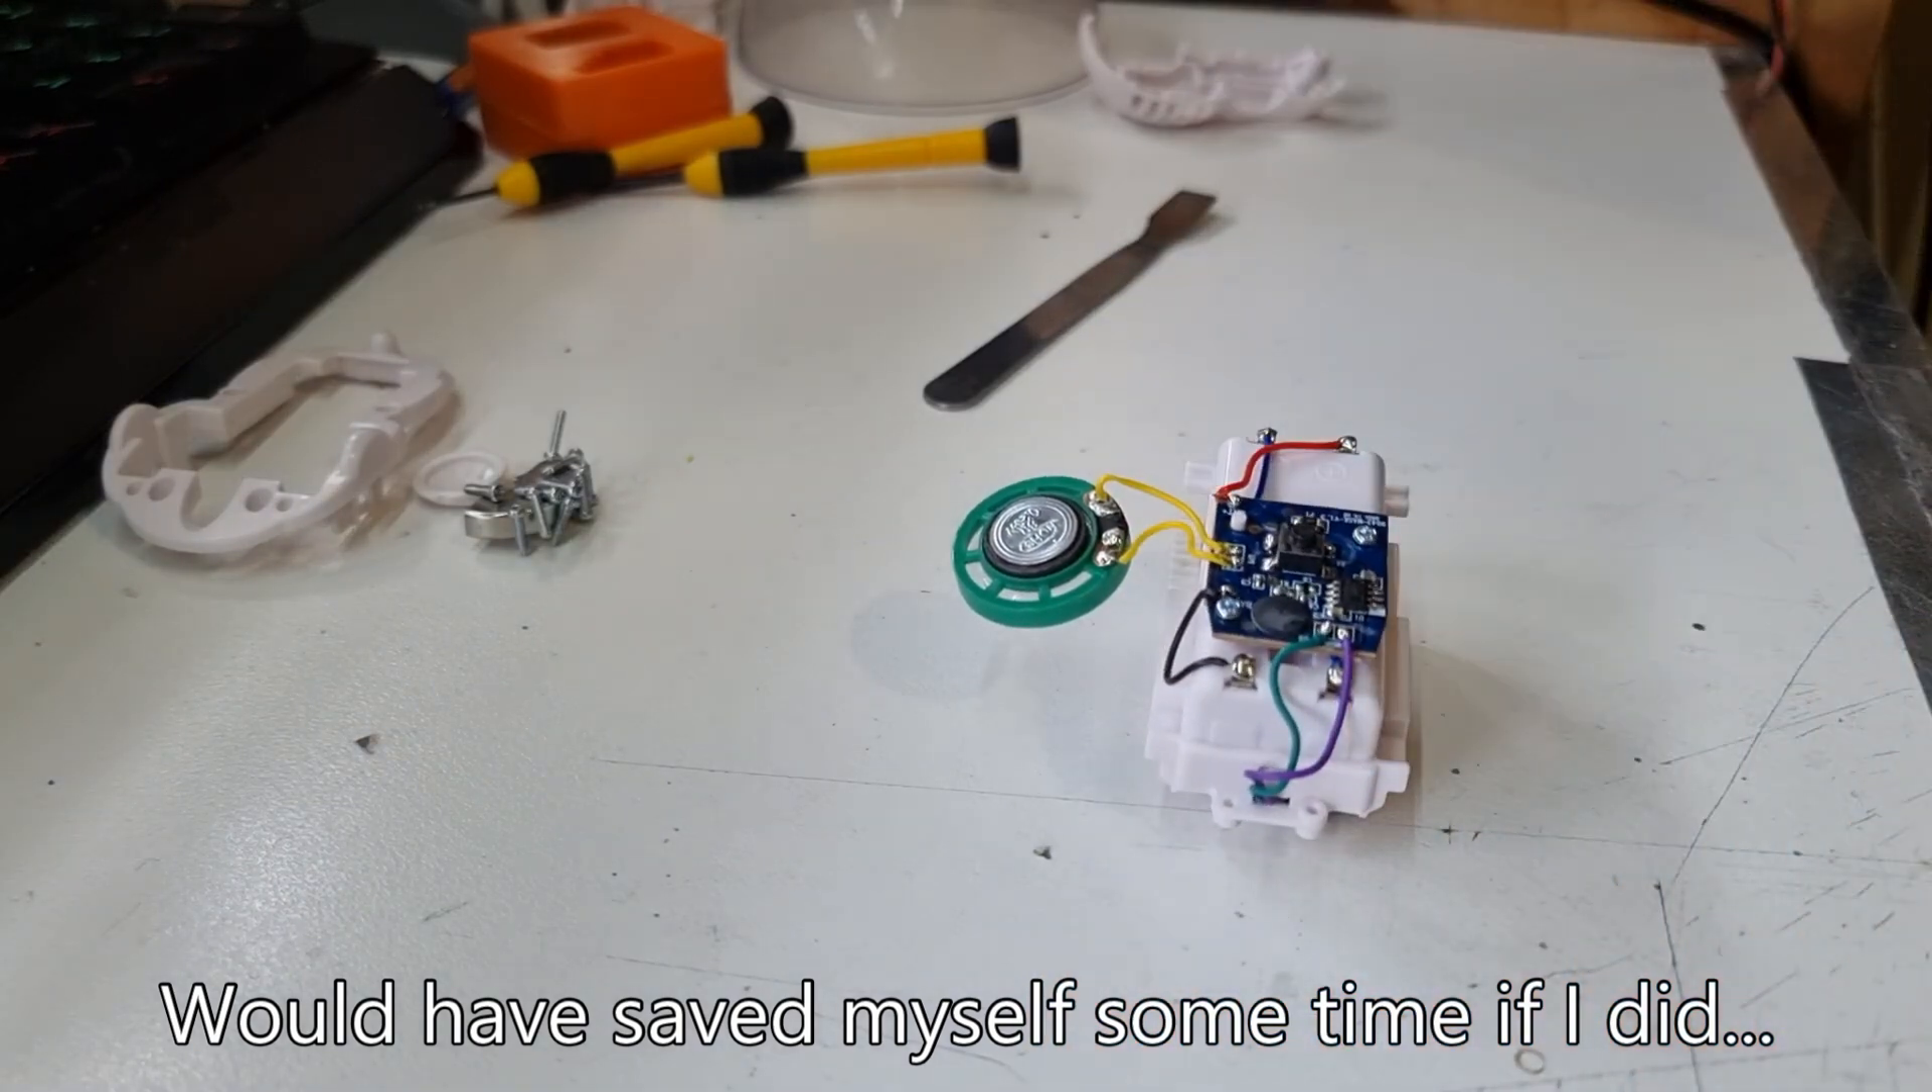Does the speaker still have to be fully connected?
No.